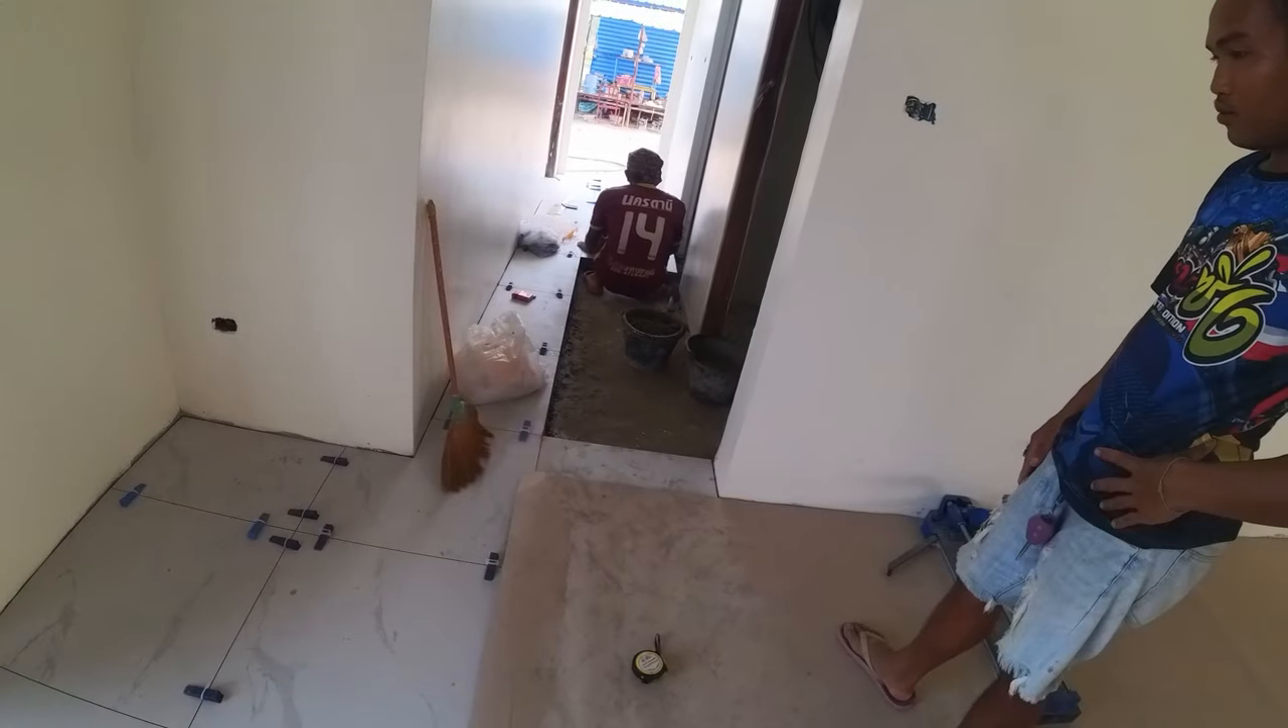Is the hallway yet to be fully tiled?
Yes.